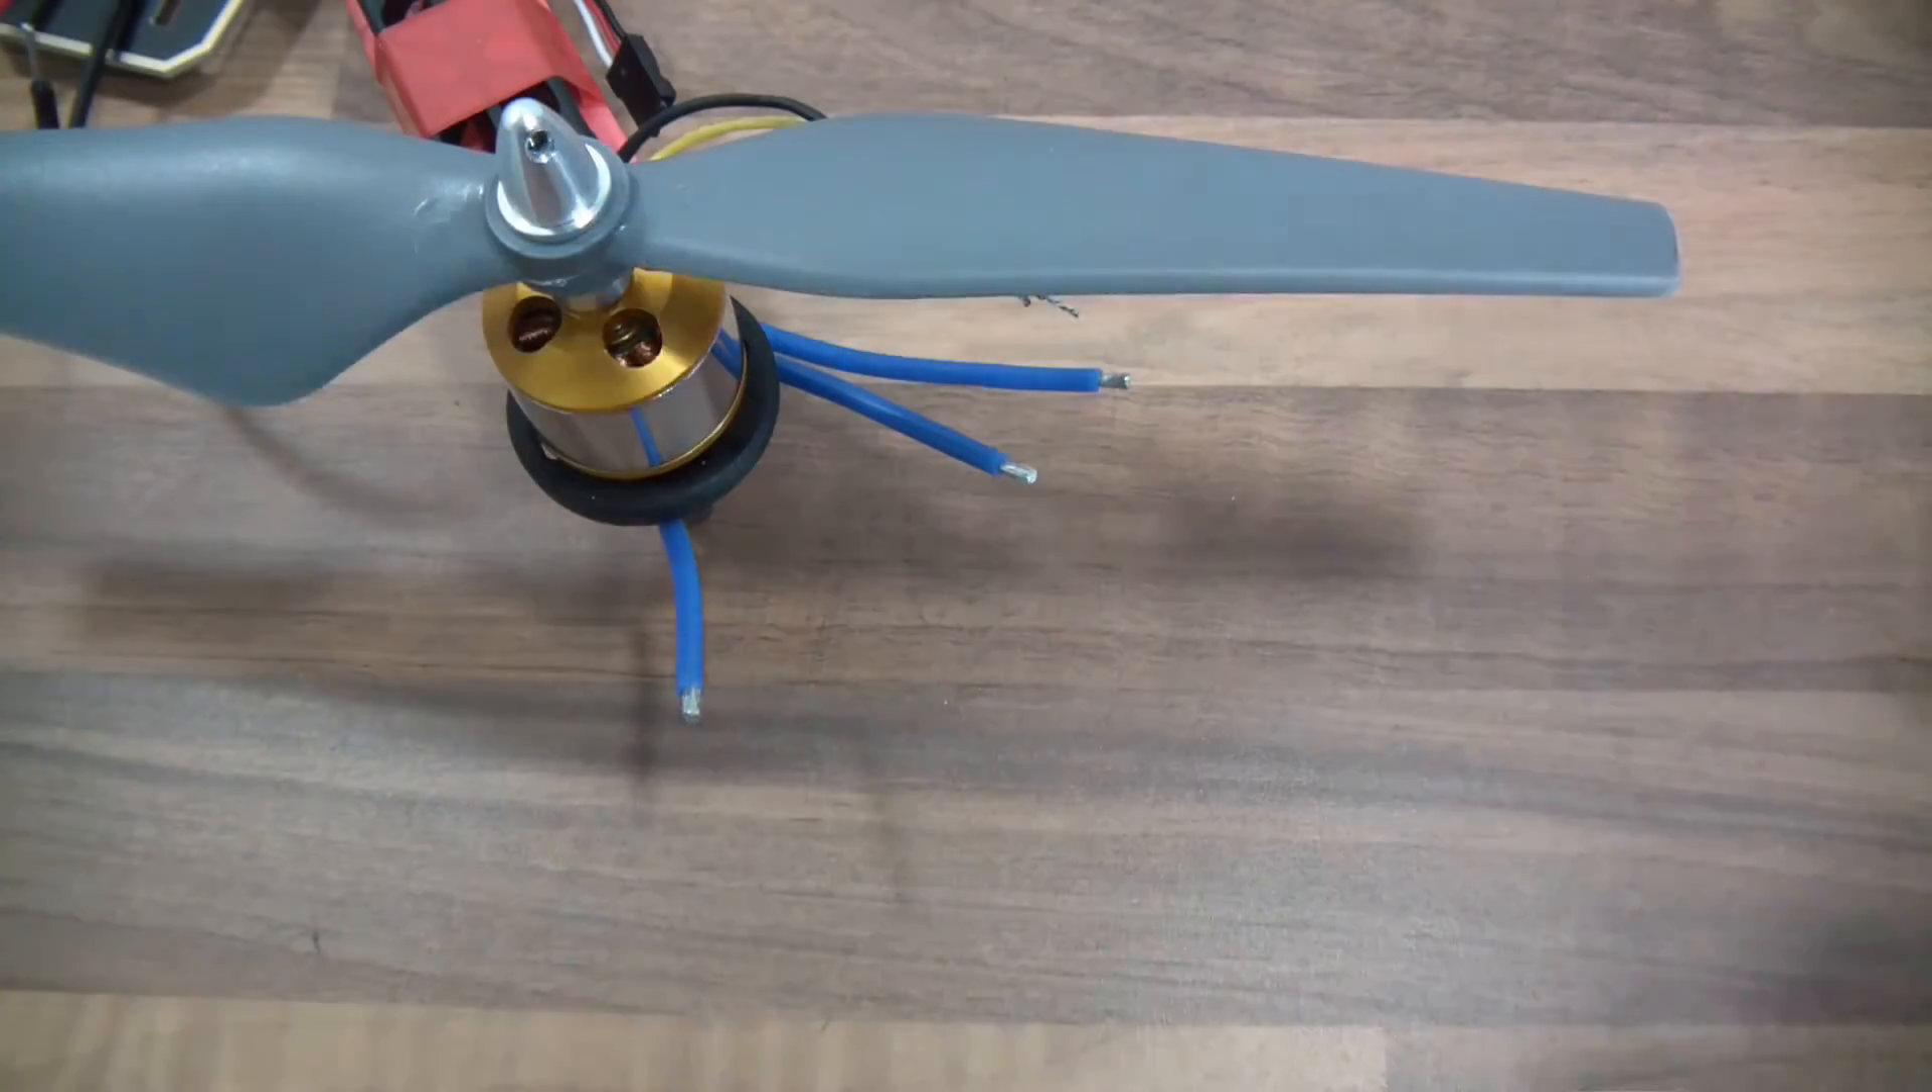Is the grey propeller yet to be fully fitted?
No.